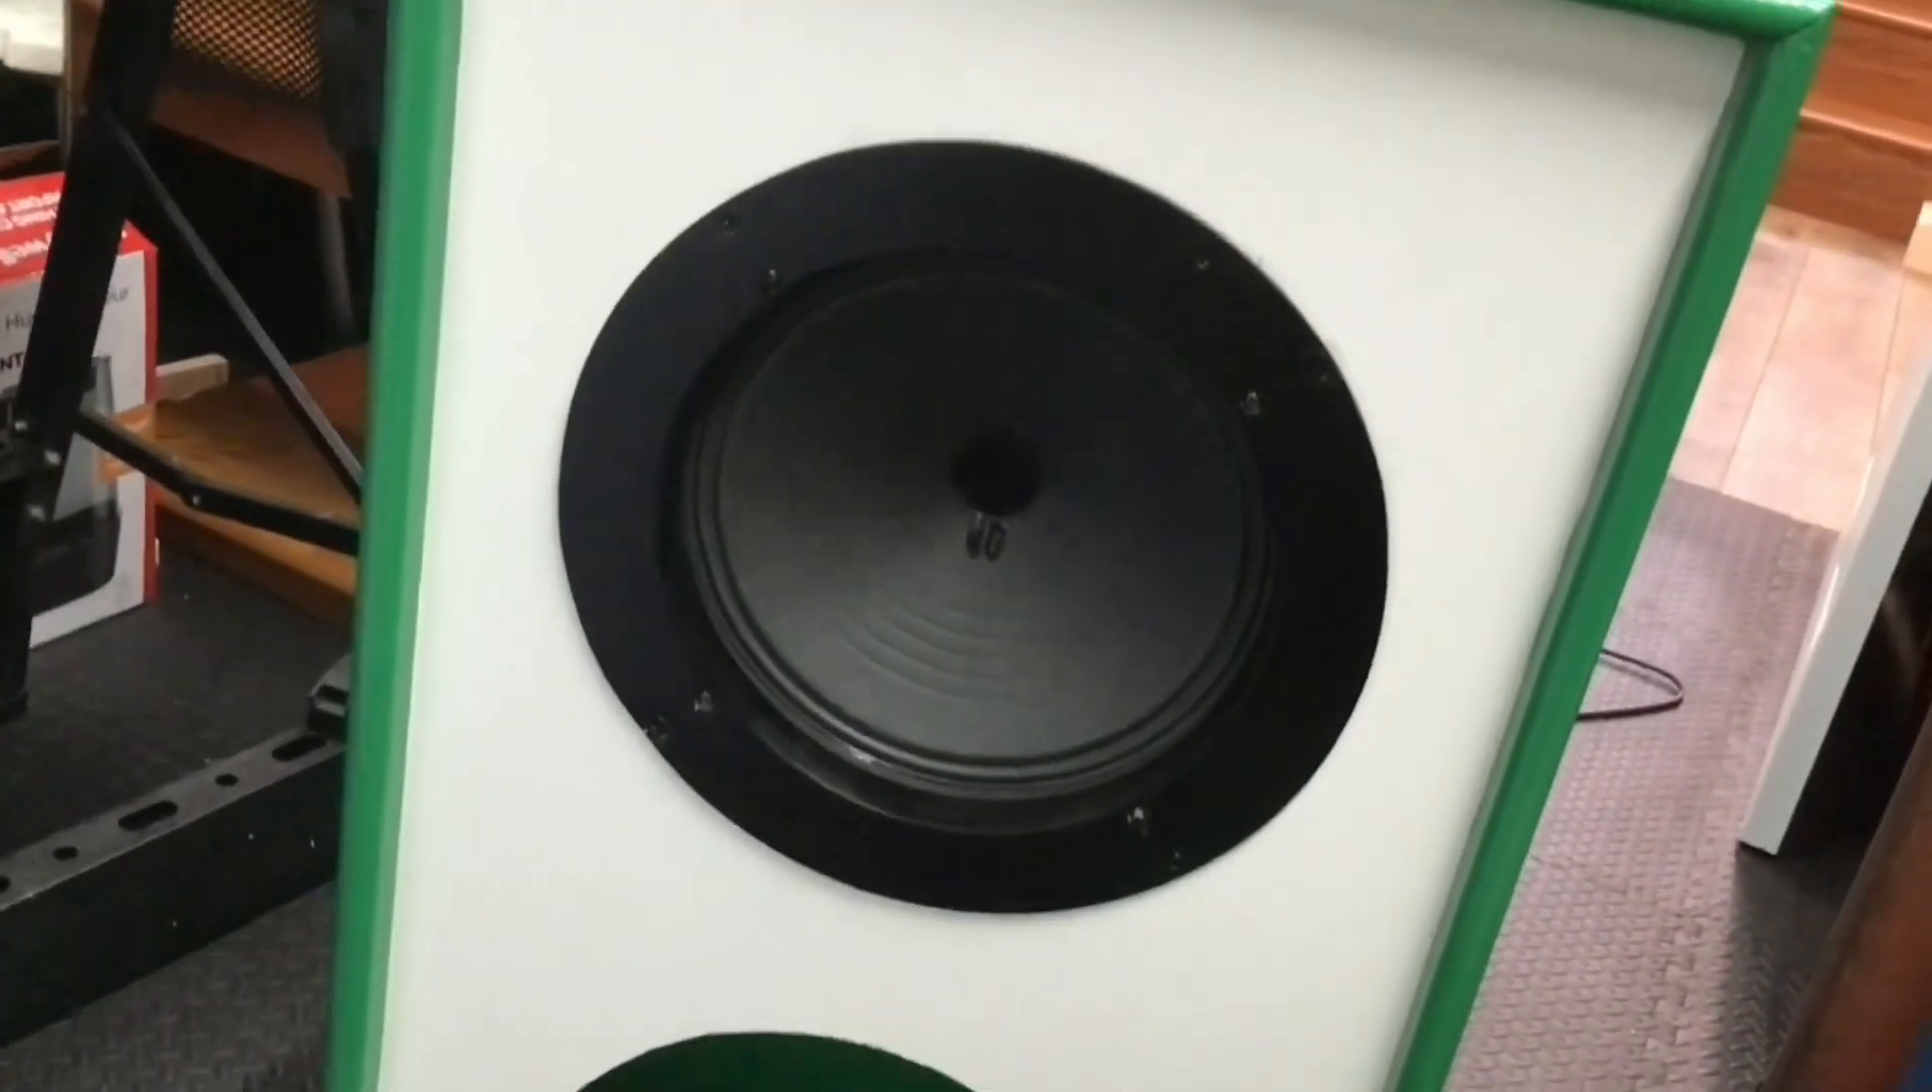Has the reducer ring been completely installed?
Yes.